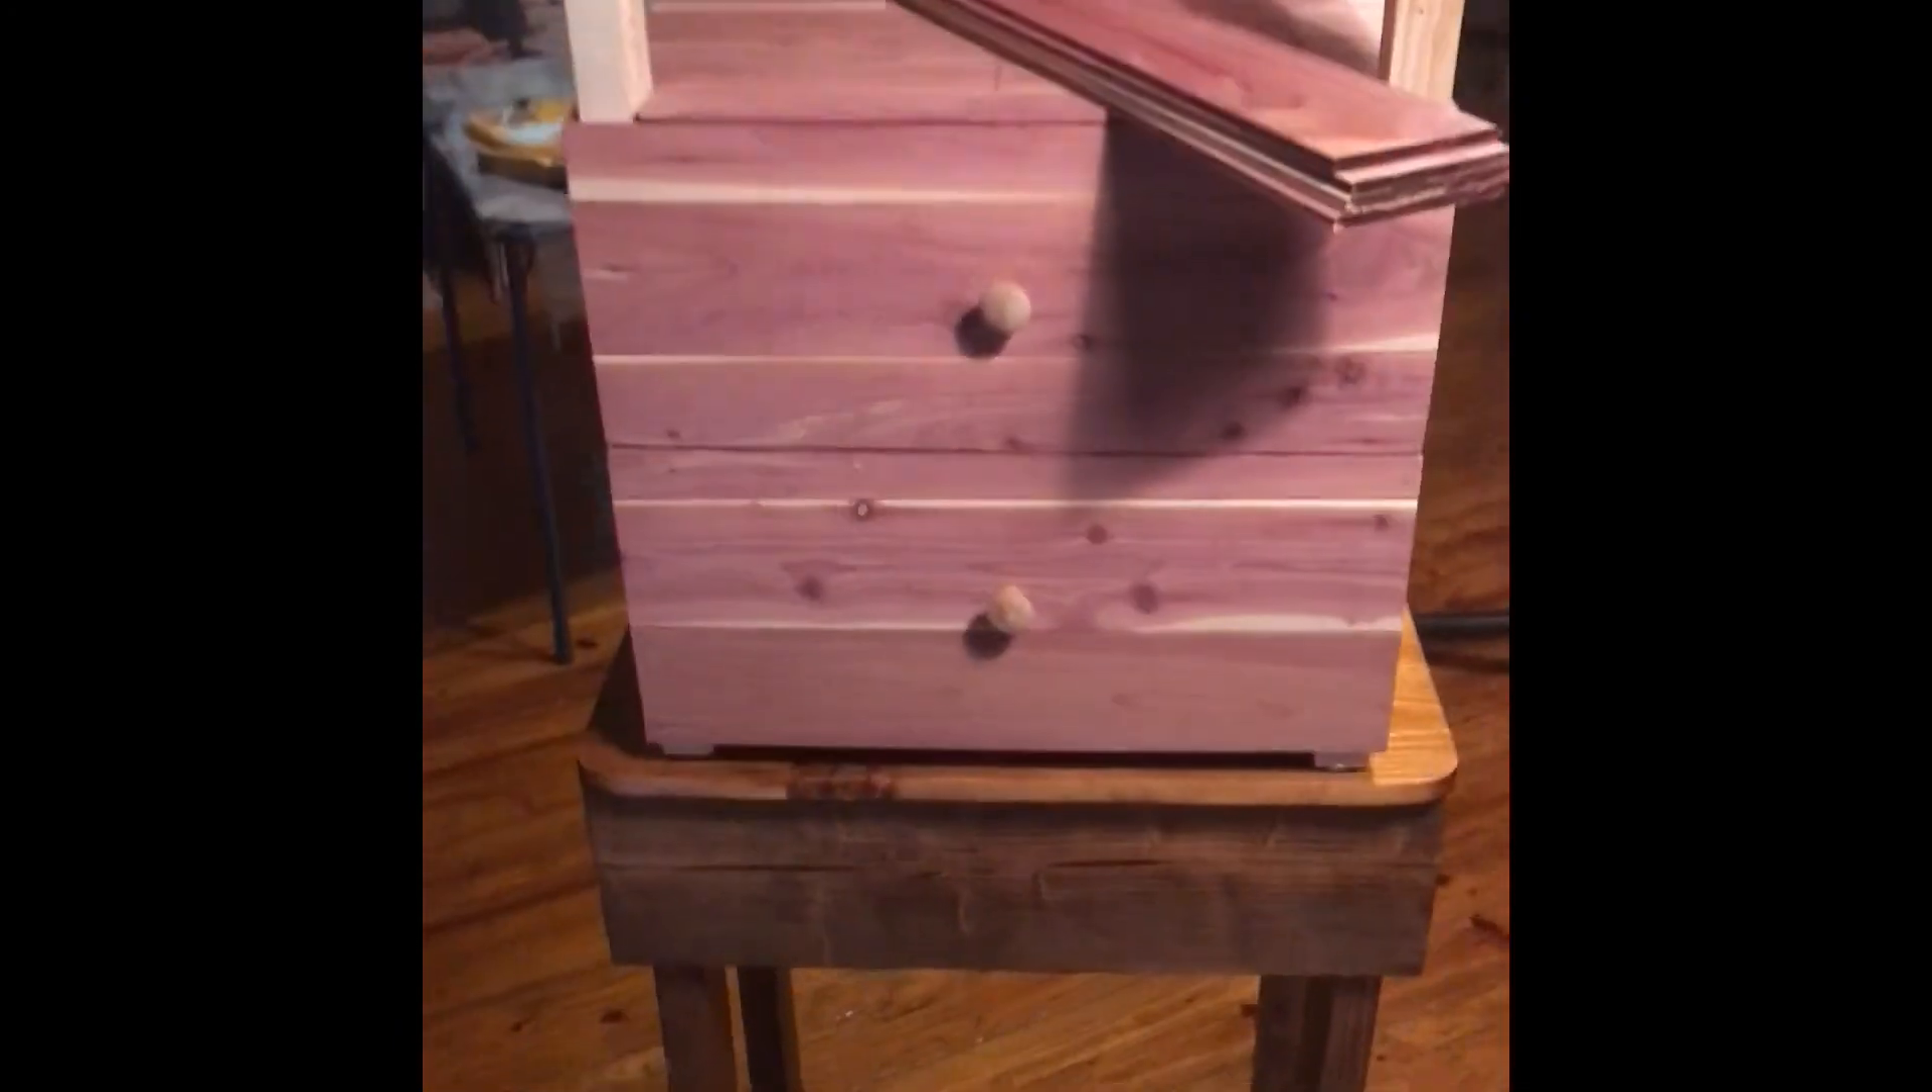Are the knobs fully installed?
Yes.